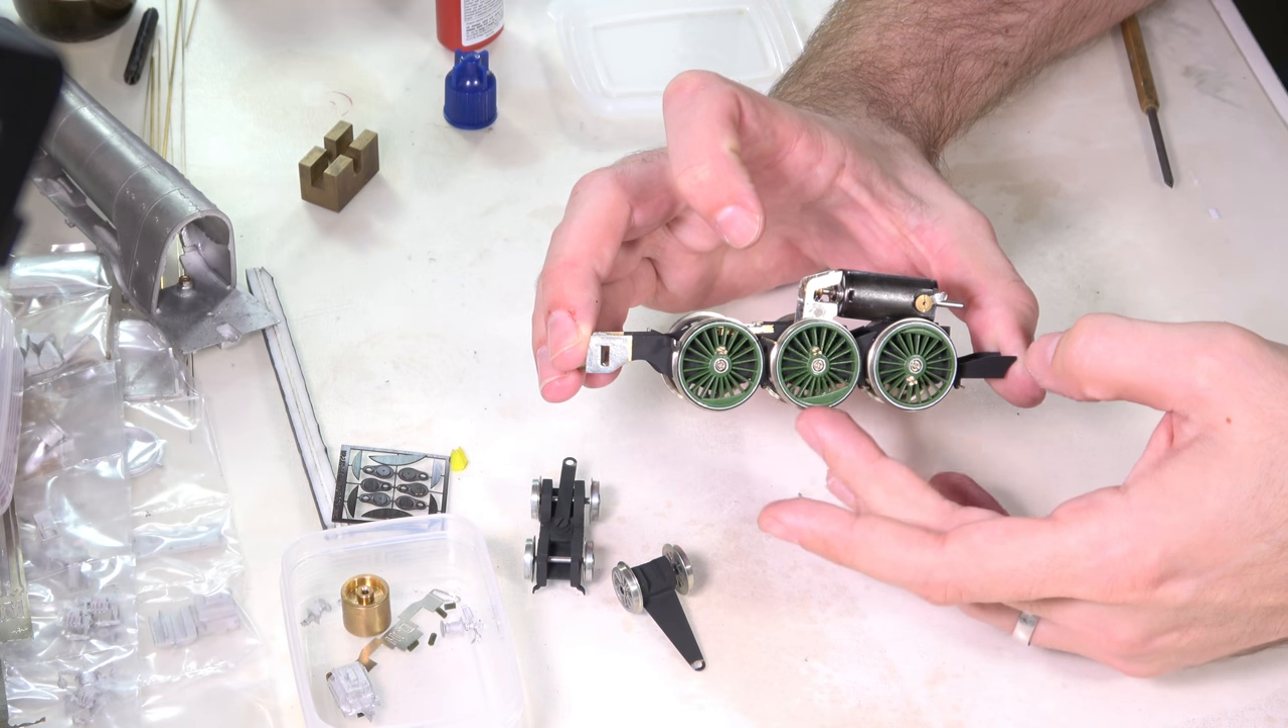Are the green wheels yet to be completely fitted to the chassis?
No.